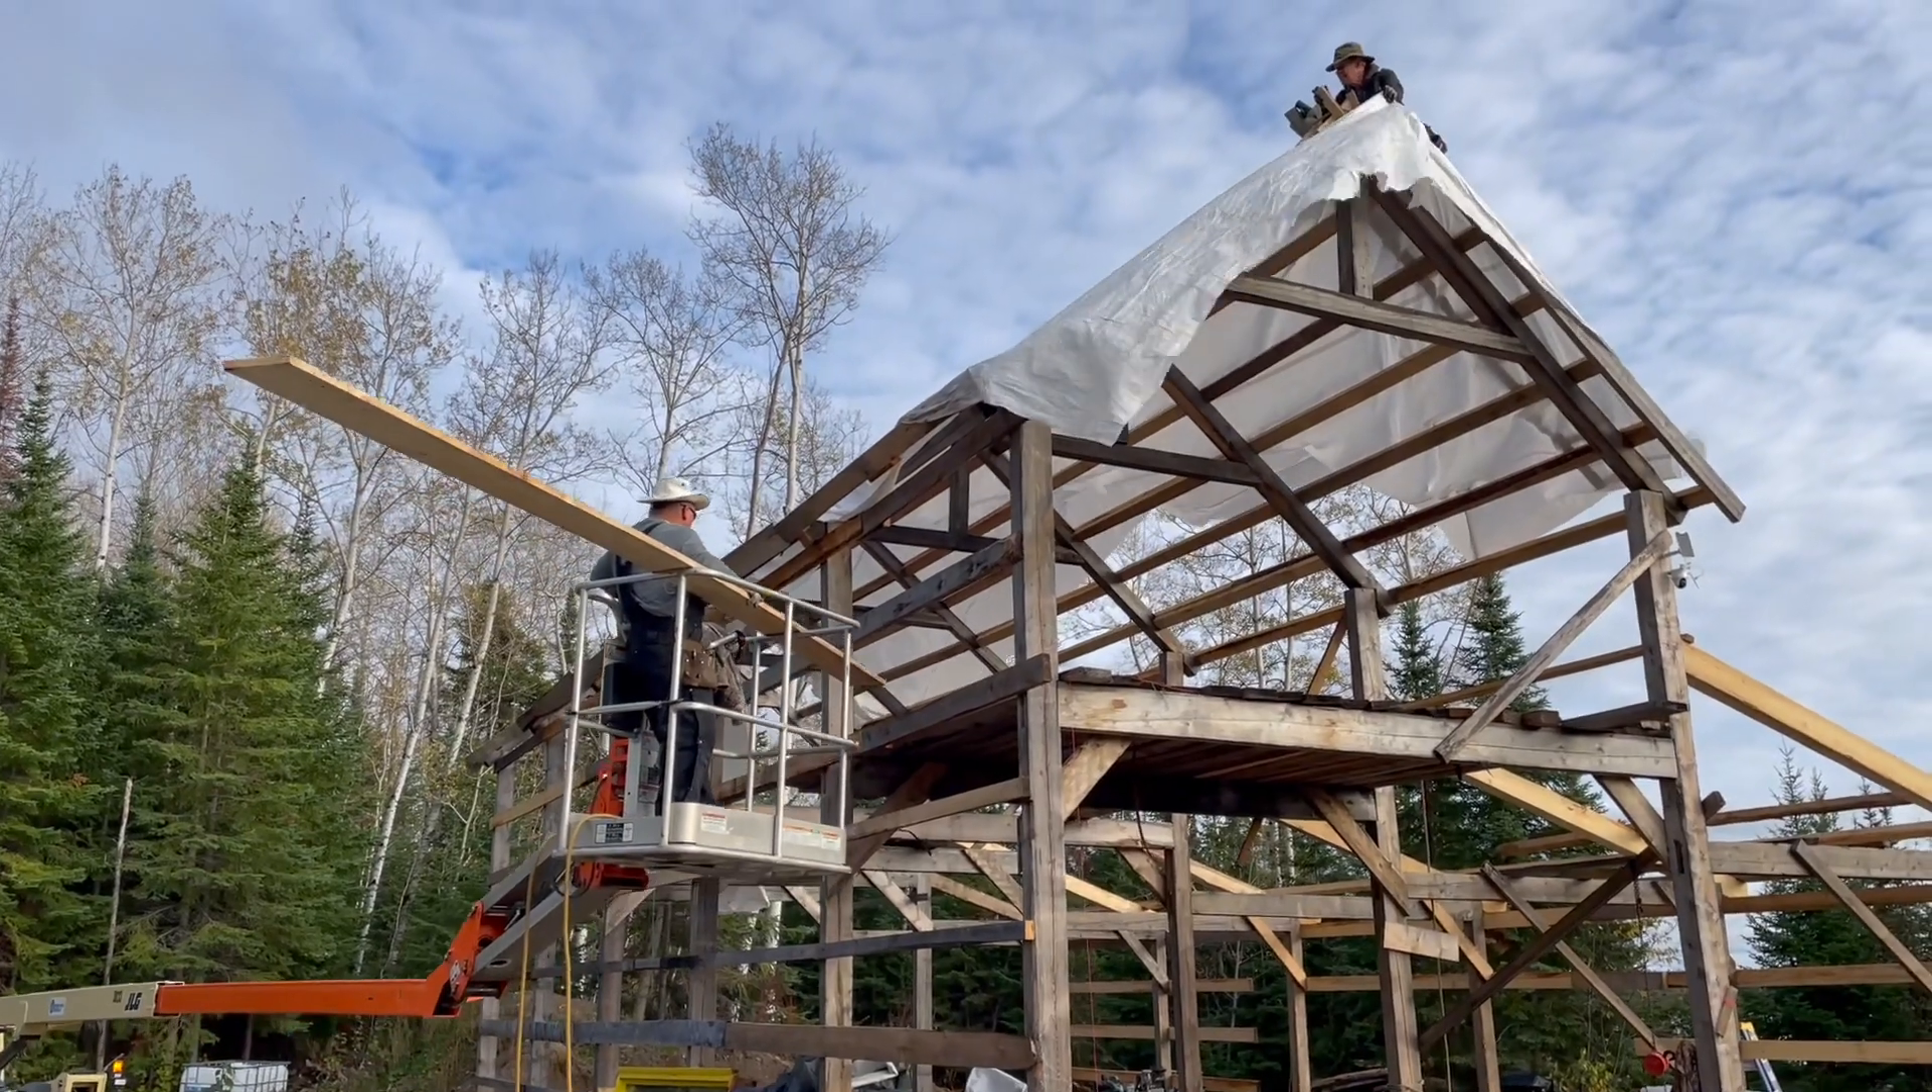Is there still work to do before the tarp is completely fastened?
Yes.